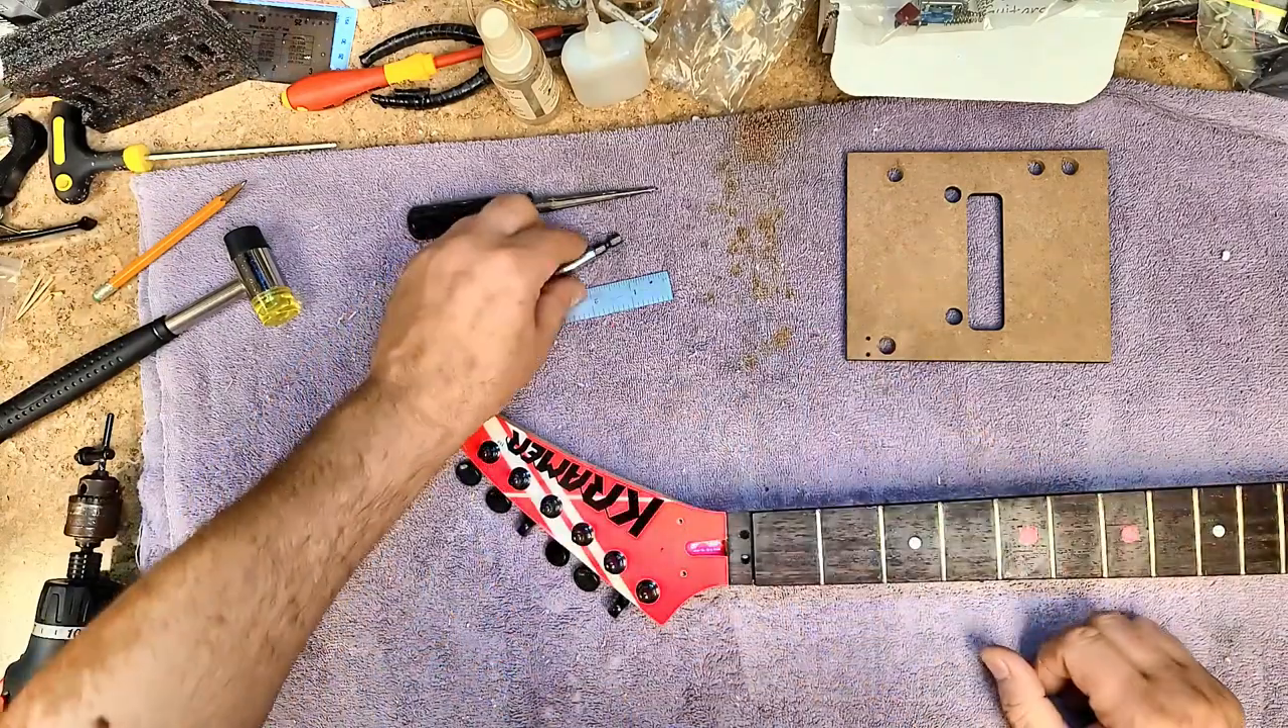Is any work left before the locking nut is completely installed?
Yes.